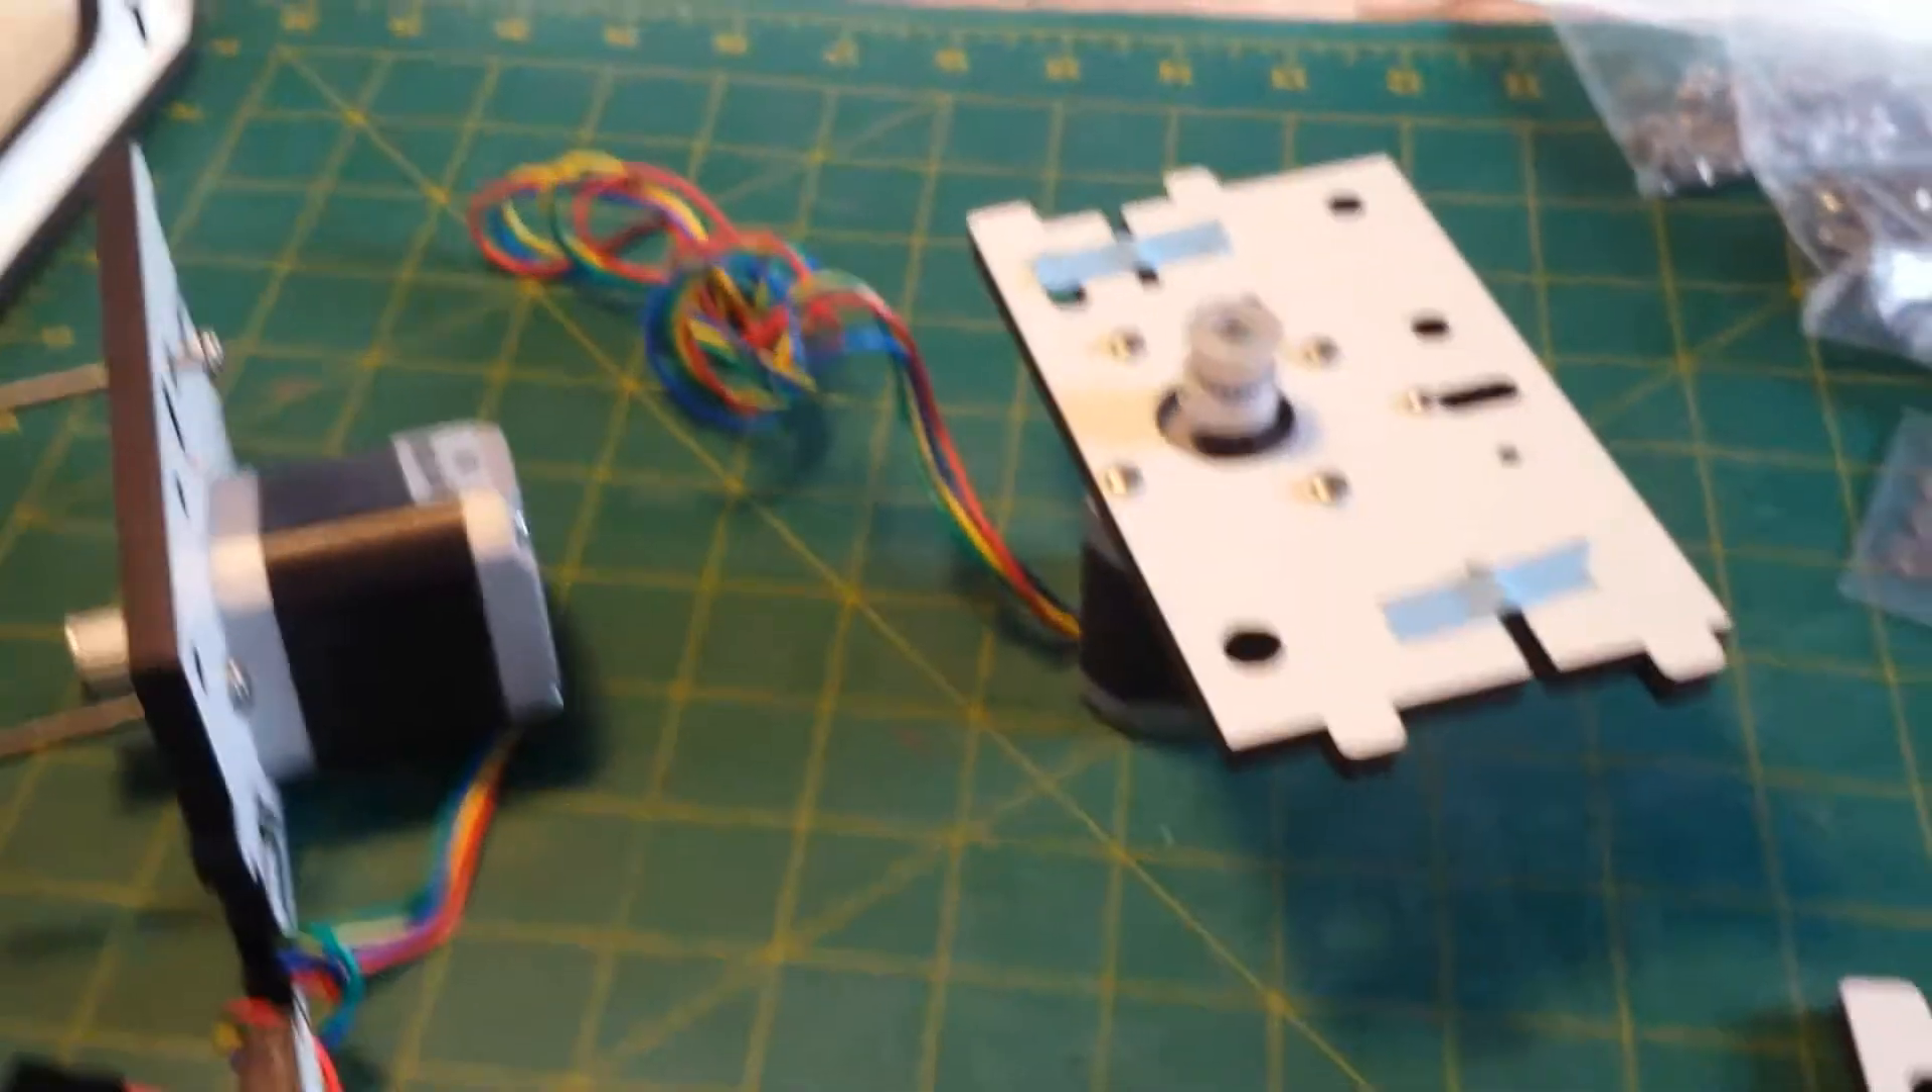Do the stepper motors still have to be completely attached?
No.